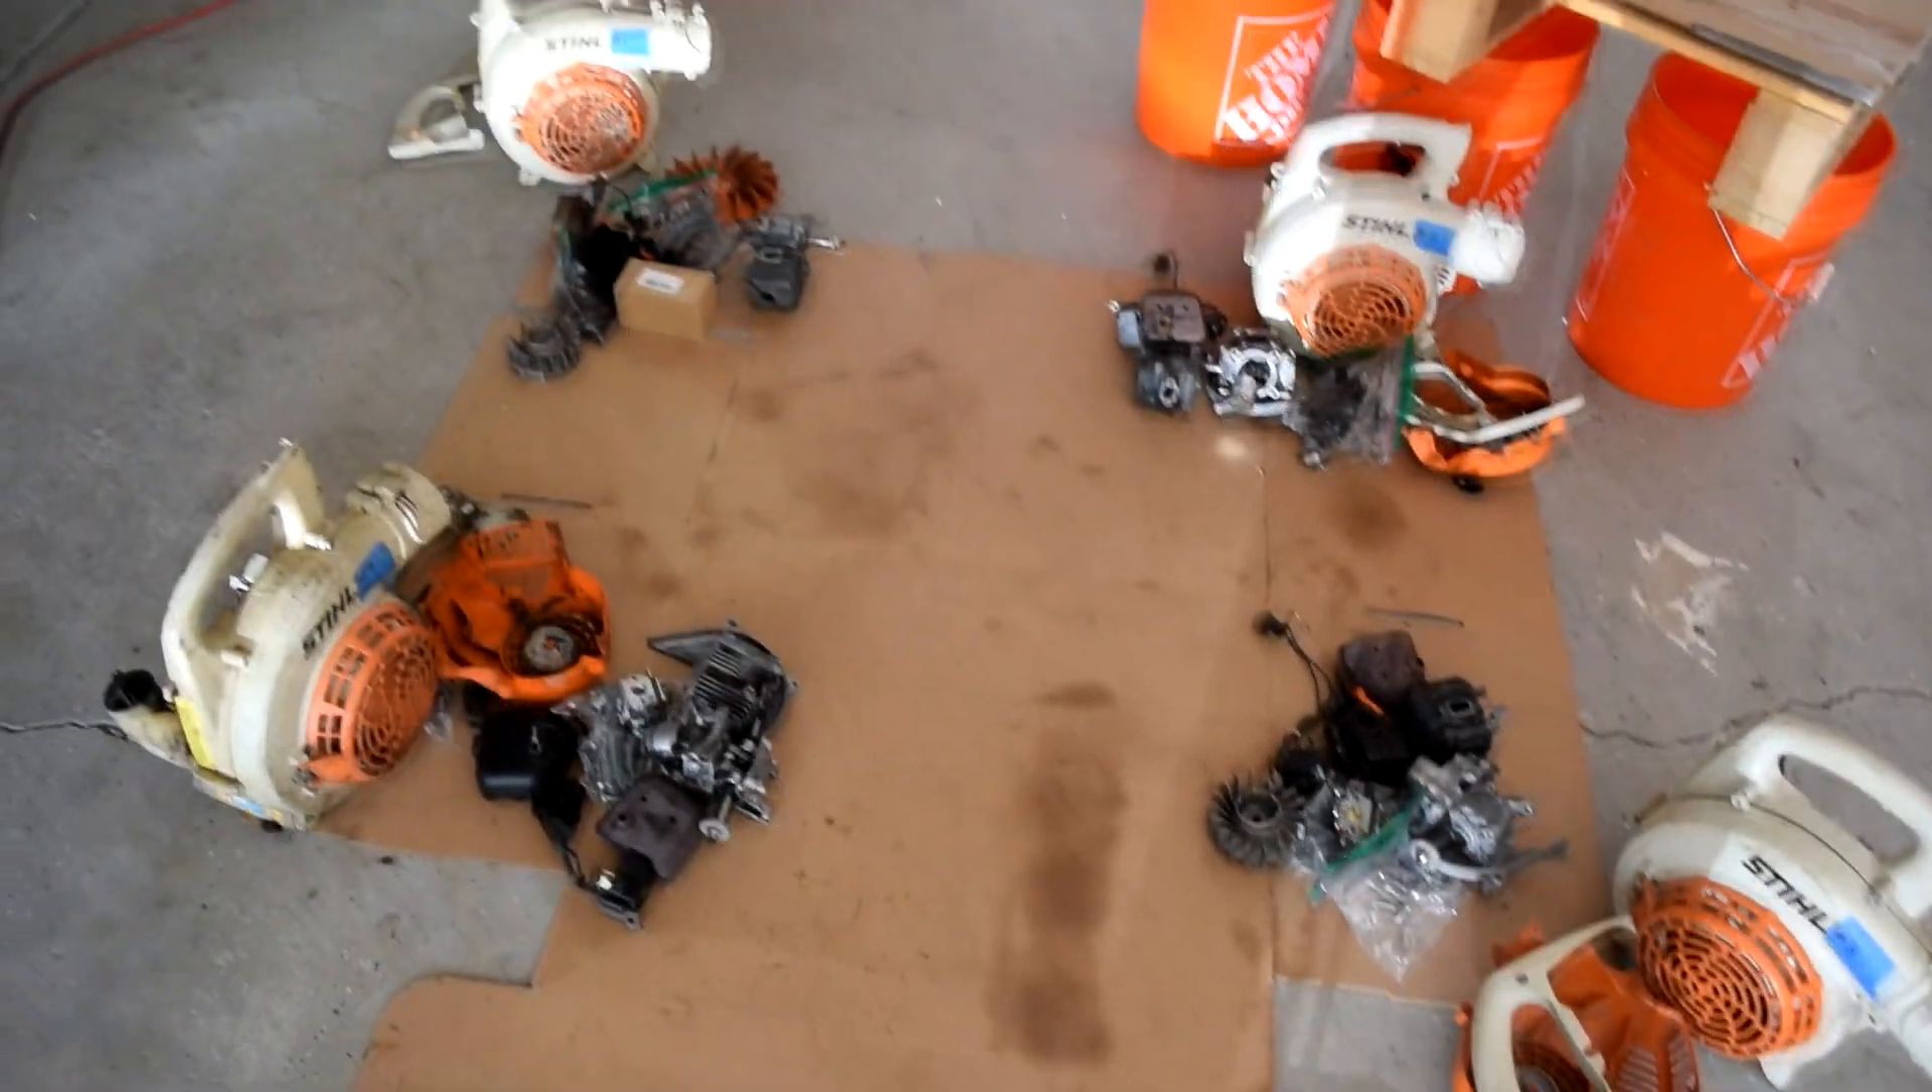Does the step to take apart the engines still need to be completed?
No.